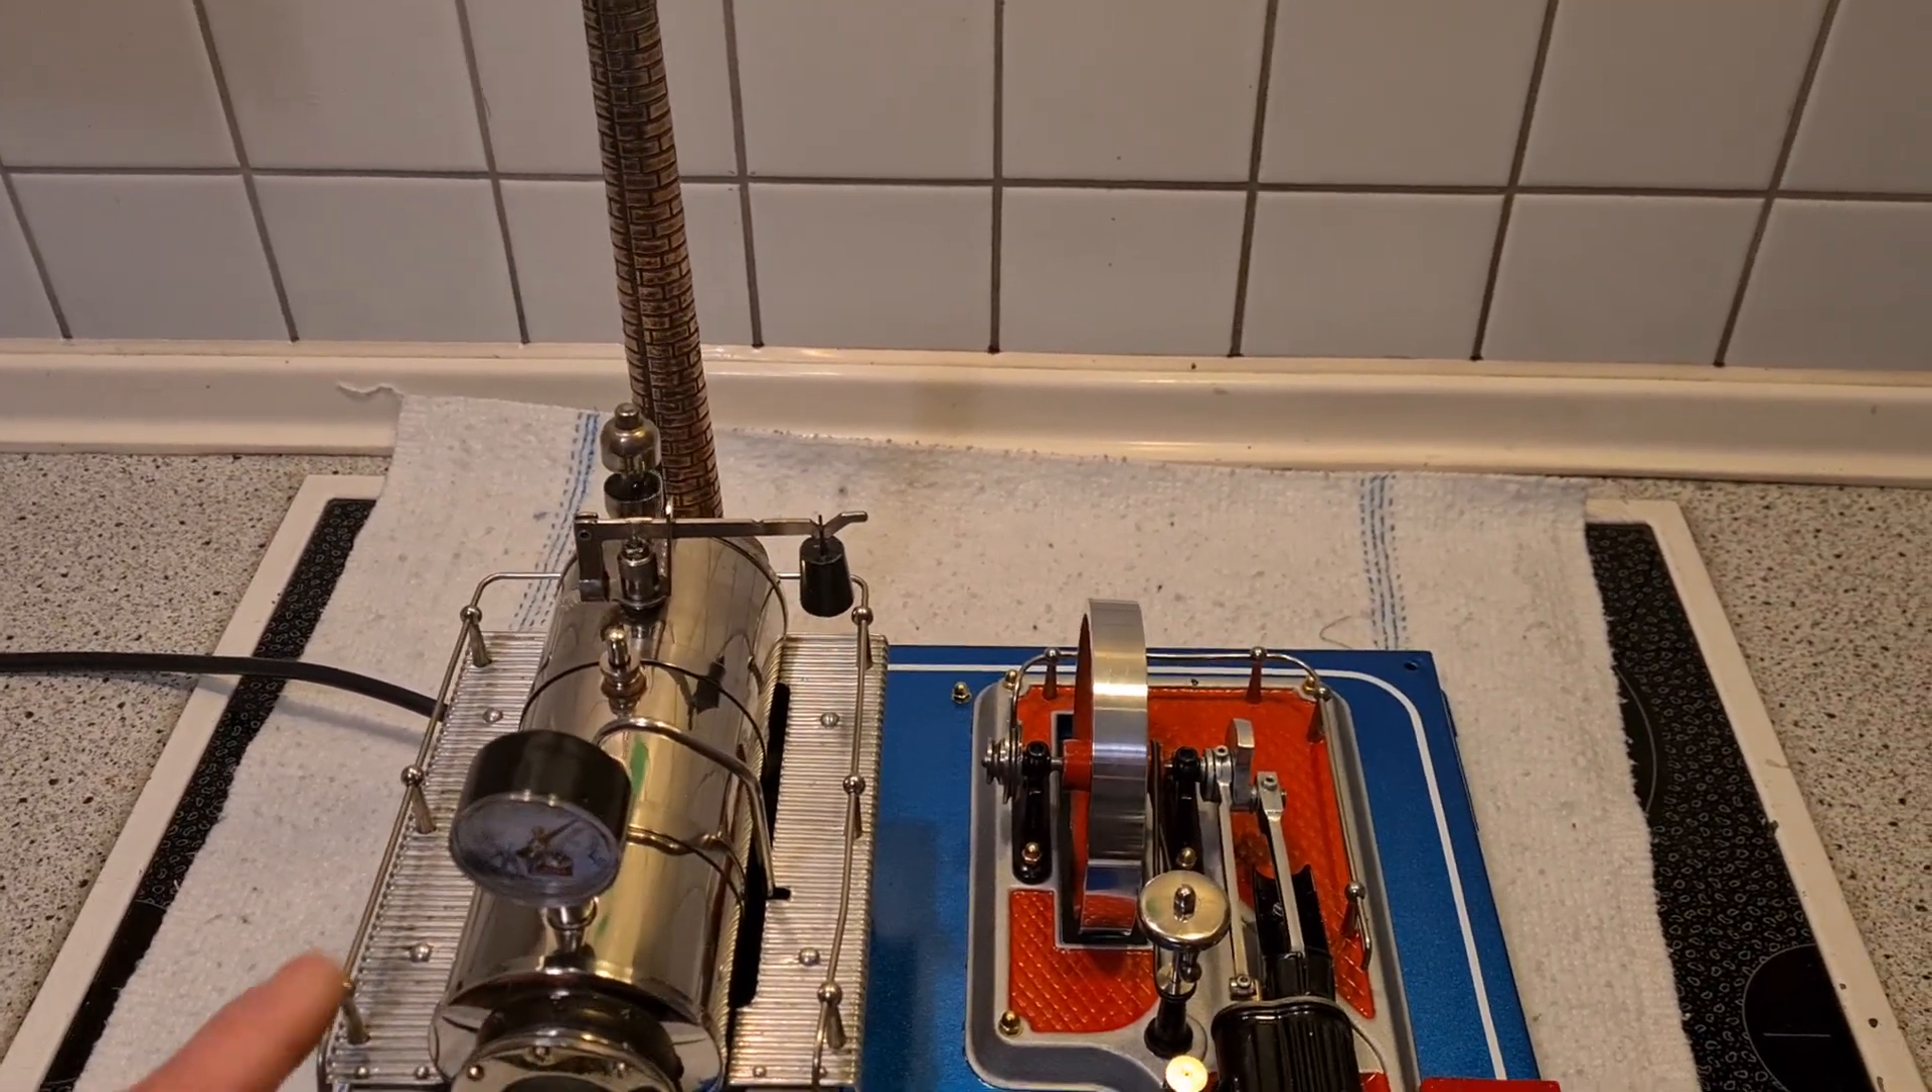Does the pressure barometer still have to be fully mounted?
No.